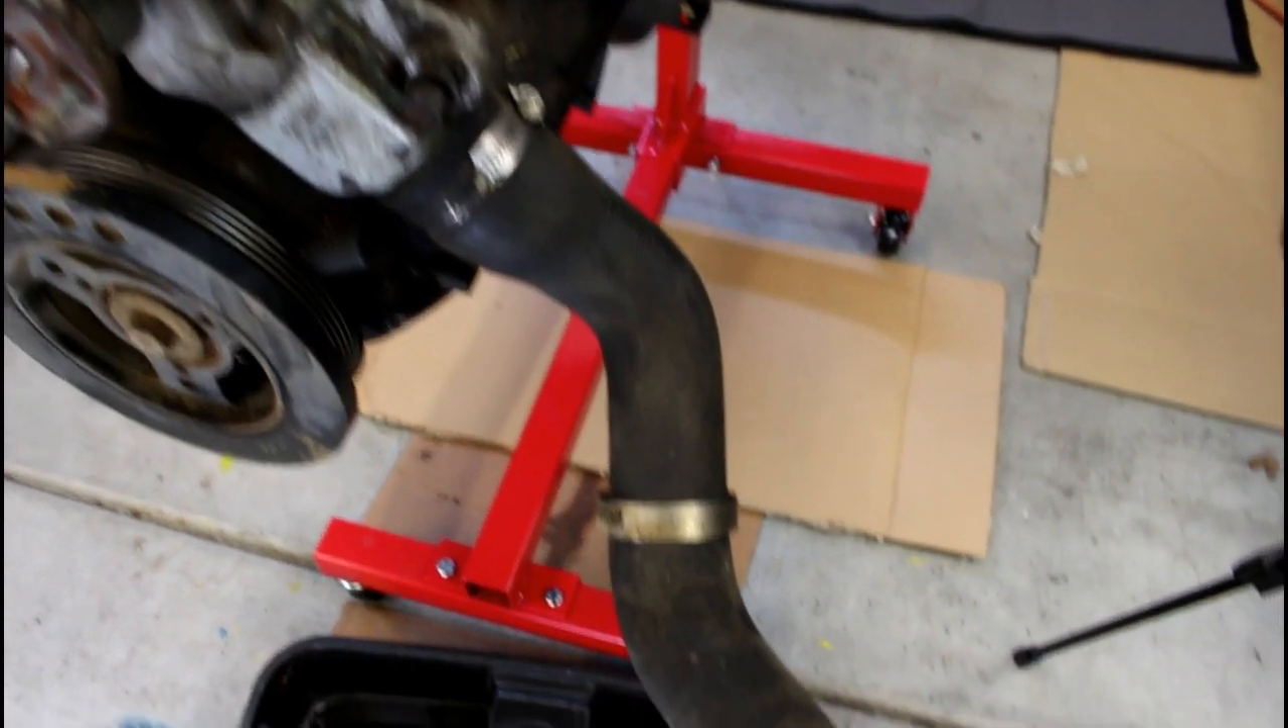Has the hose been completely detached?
No.